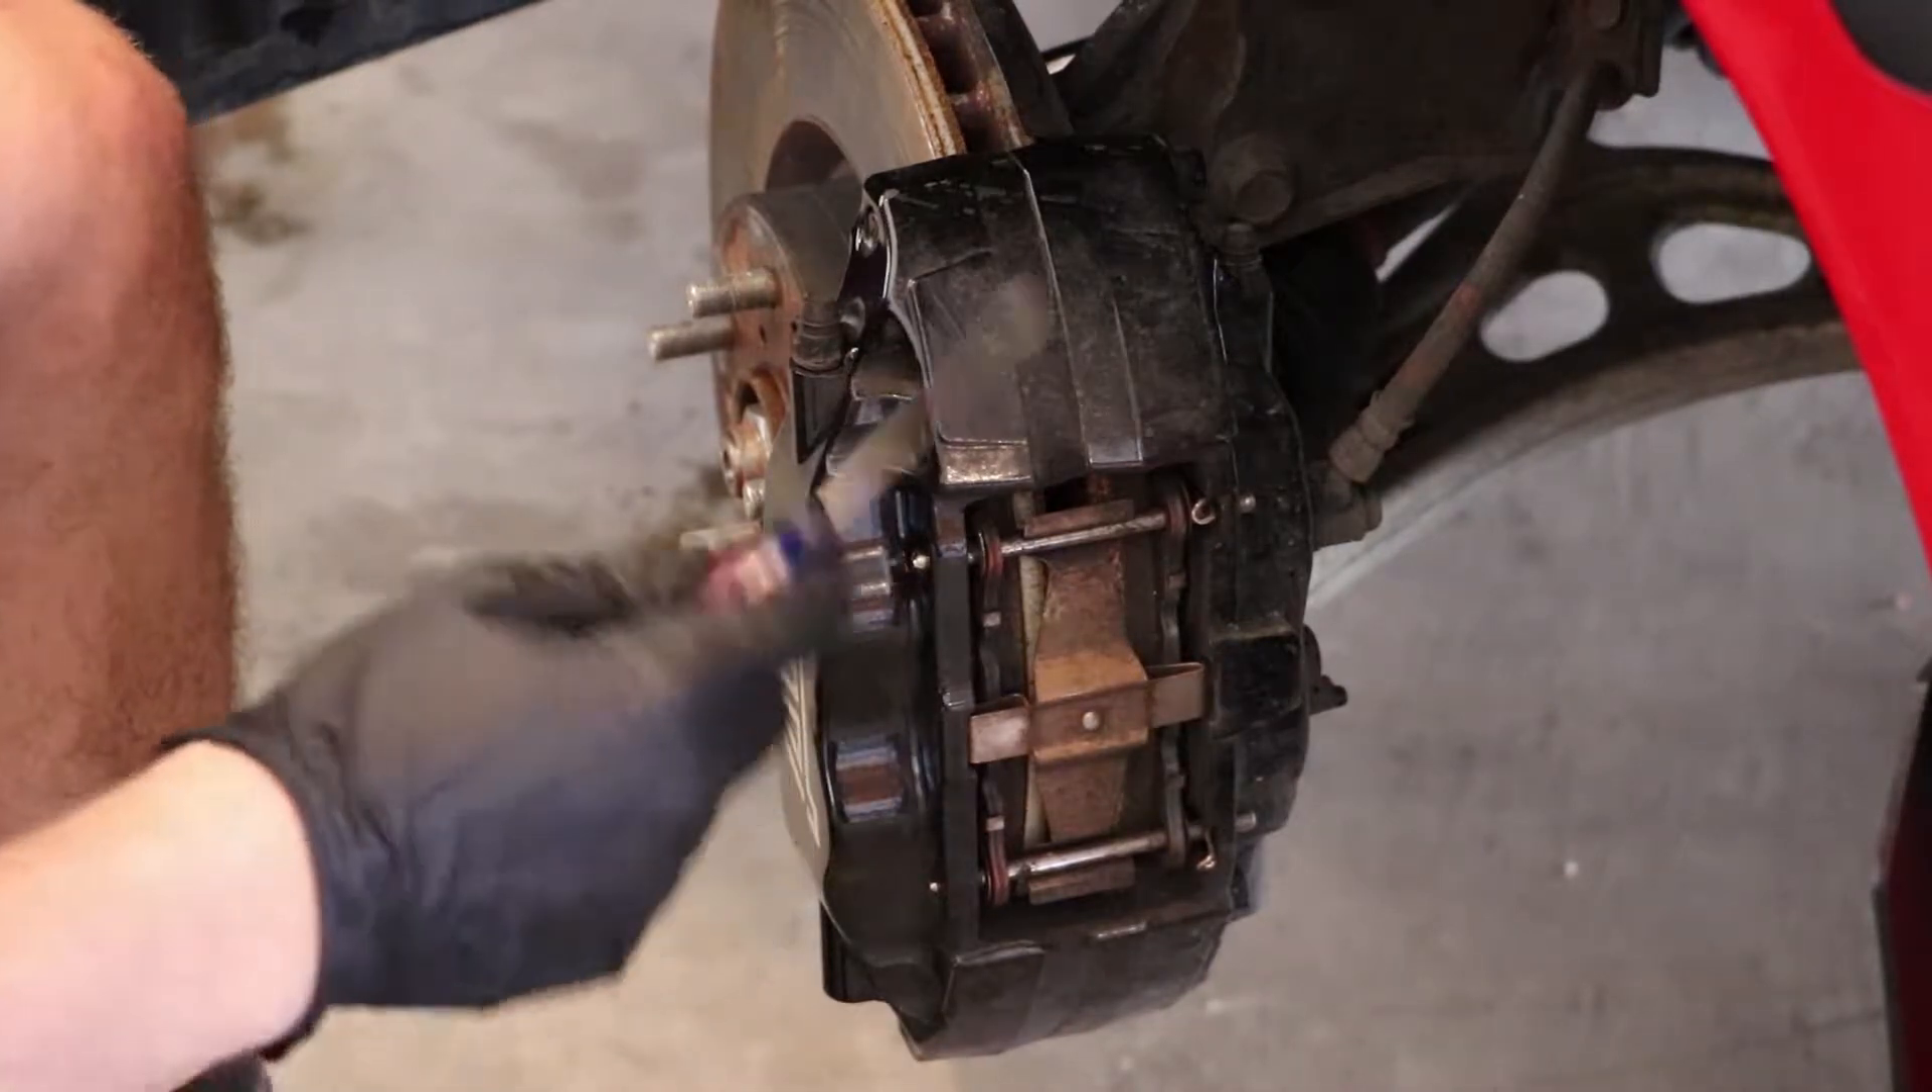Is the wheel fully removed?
Yes.